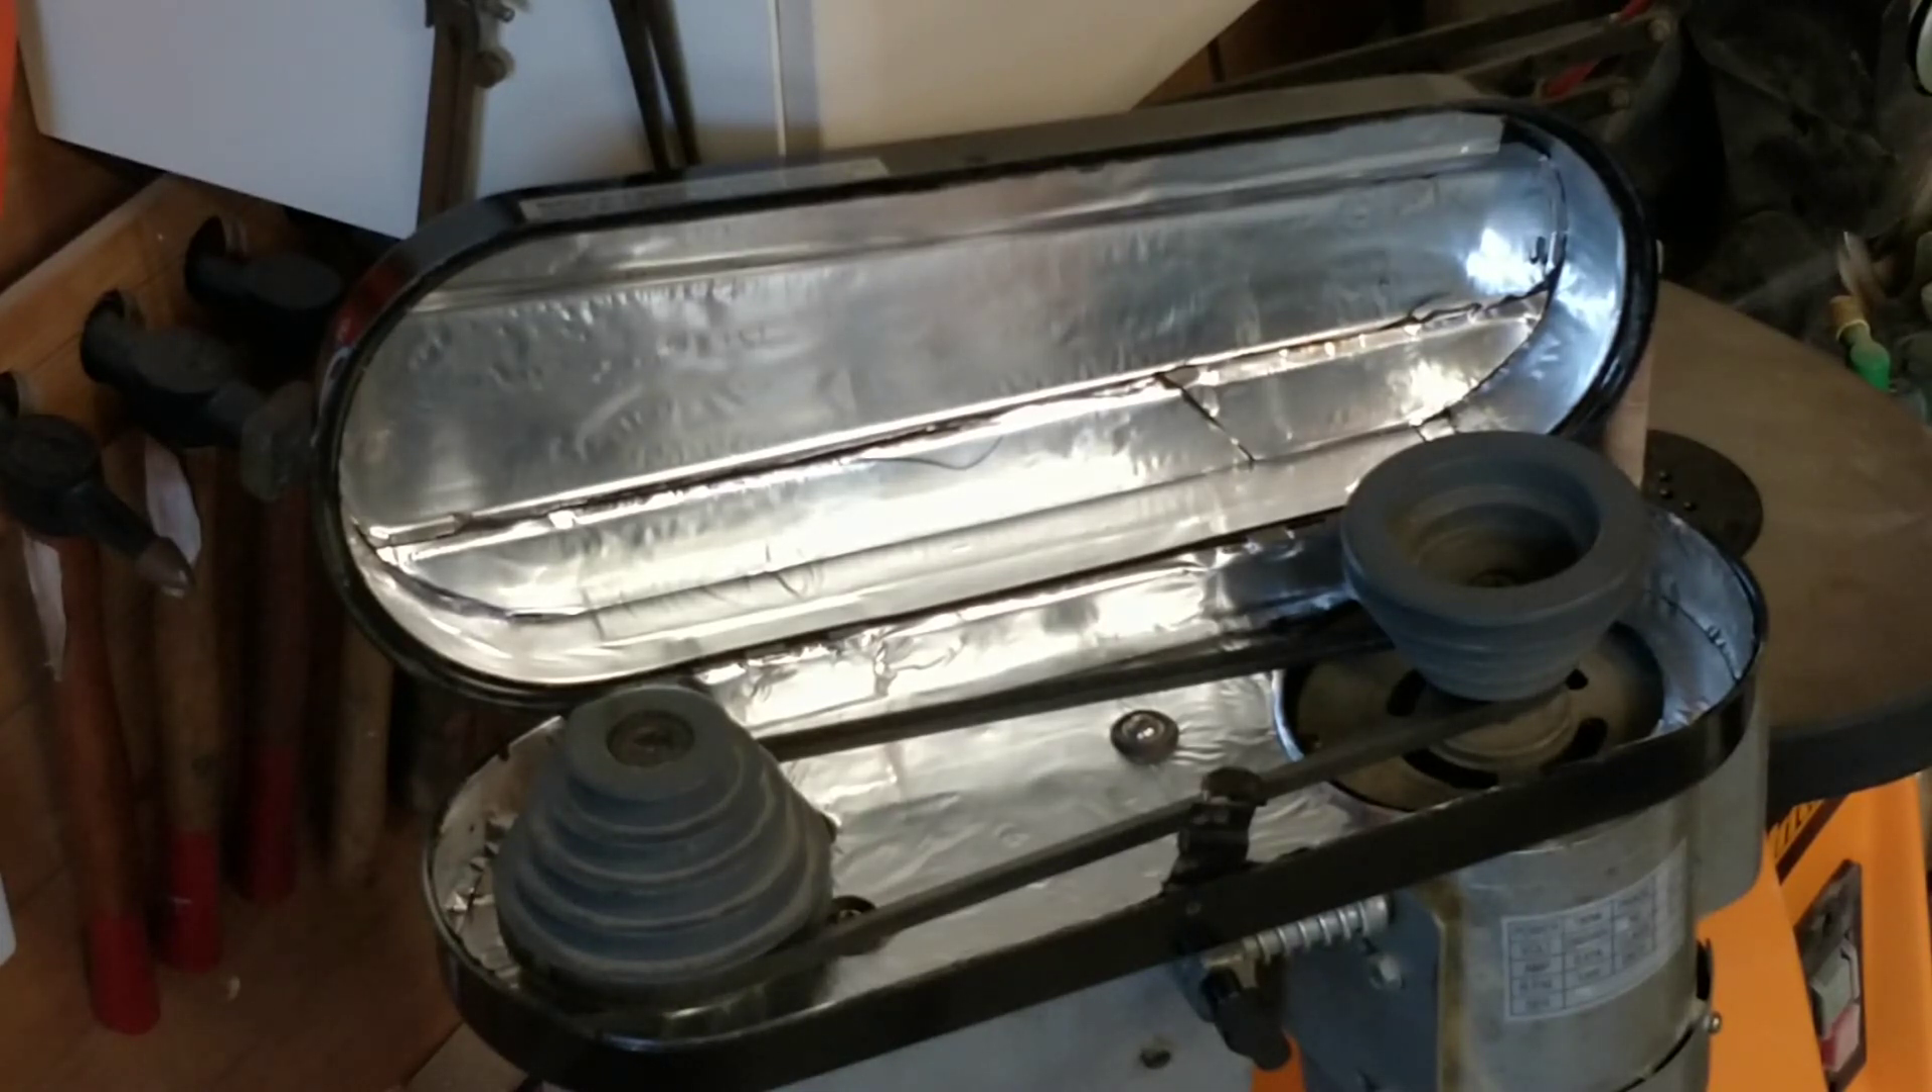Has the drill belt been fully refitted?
Yes.